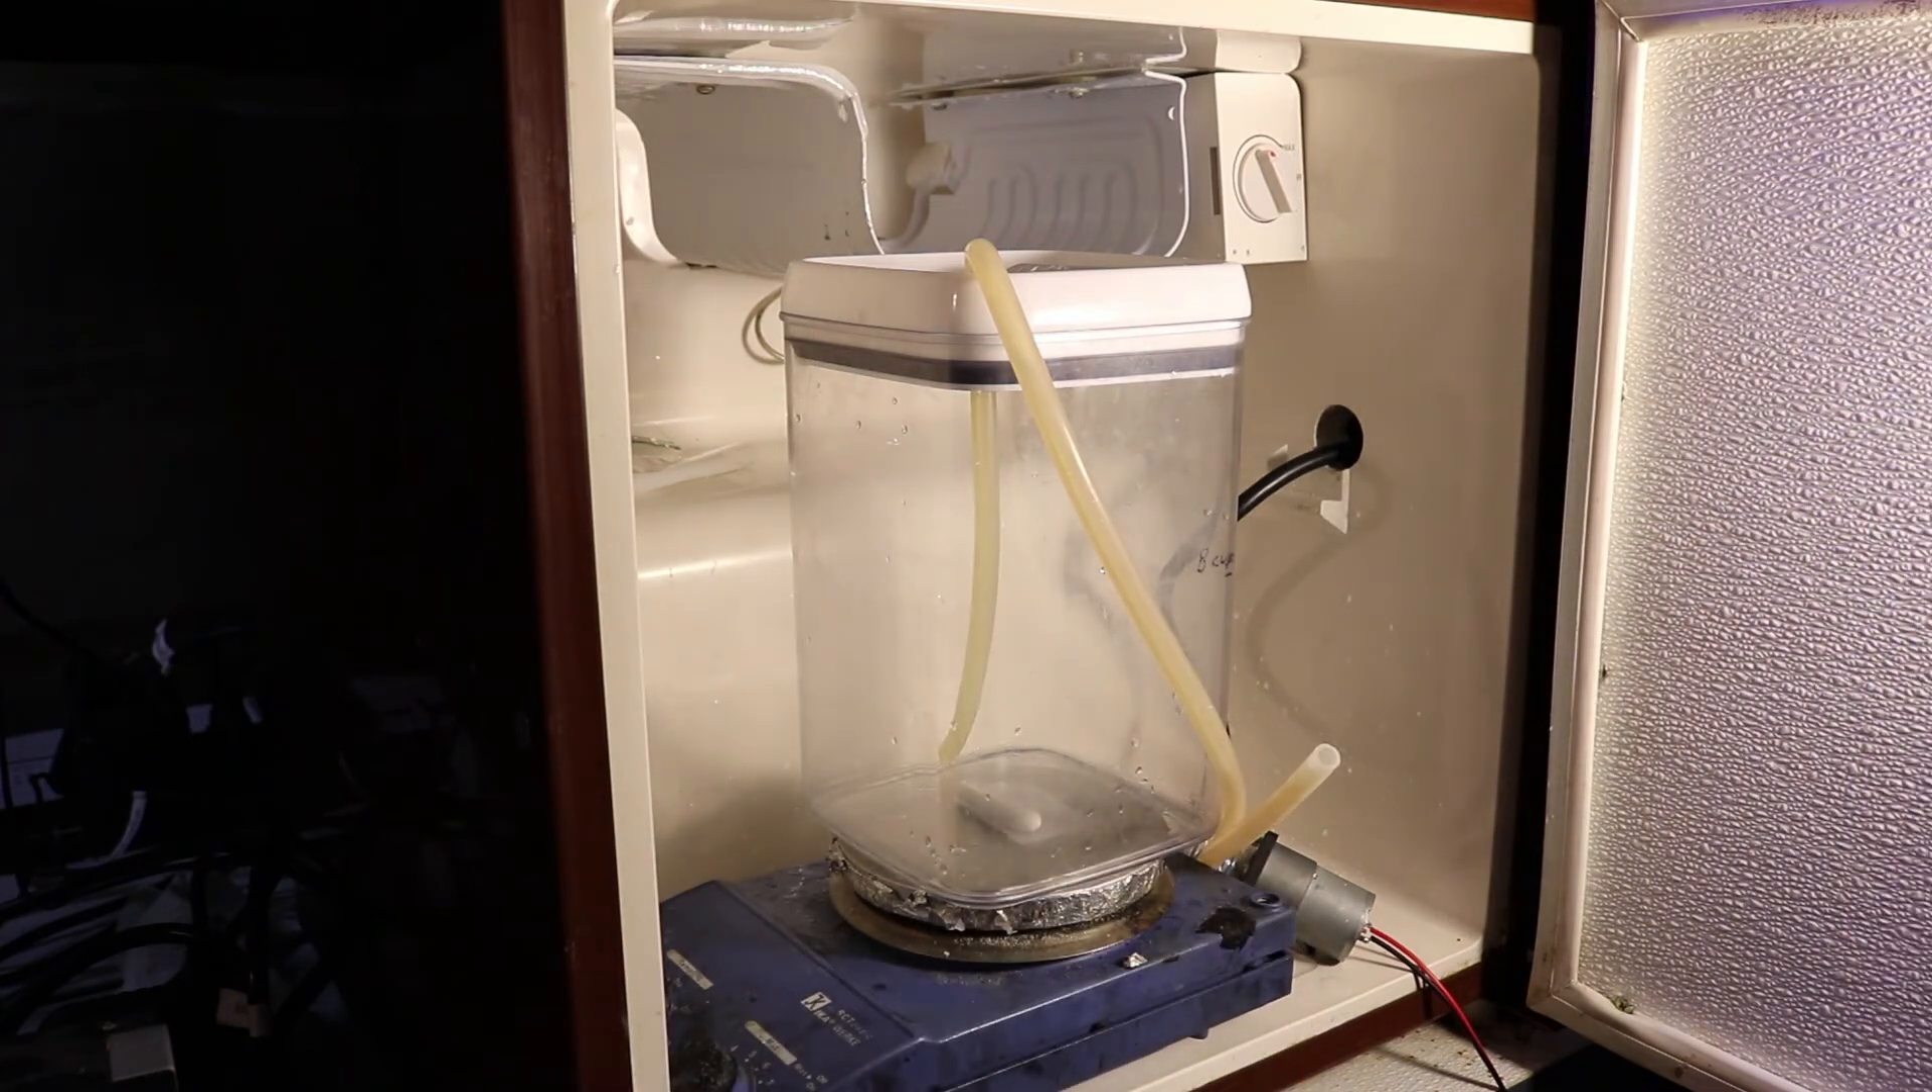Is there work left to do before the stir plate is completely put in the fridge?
No.